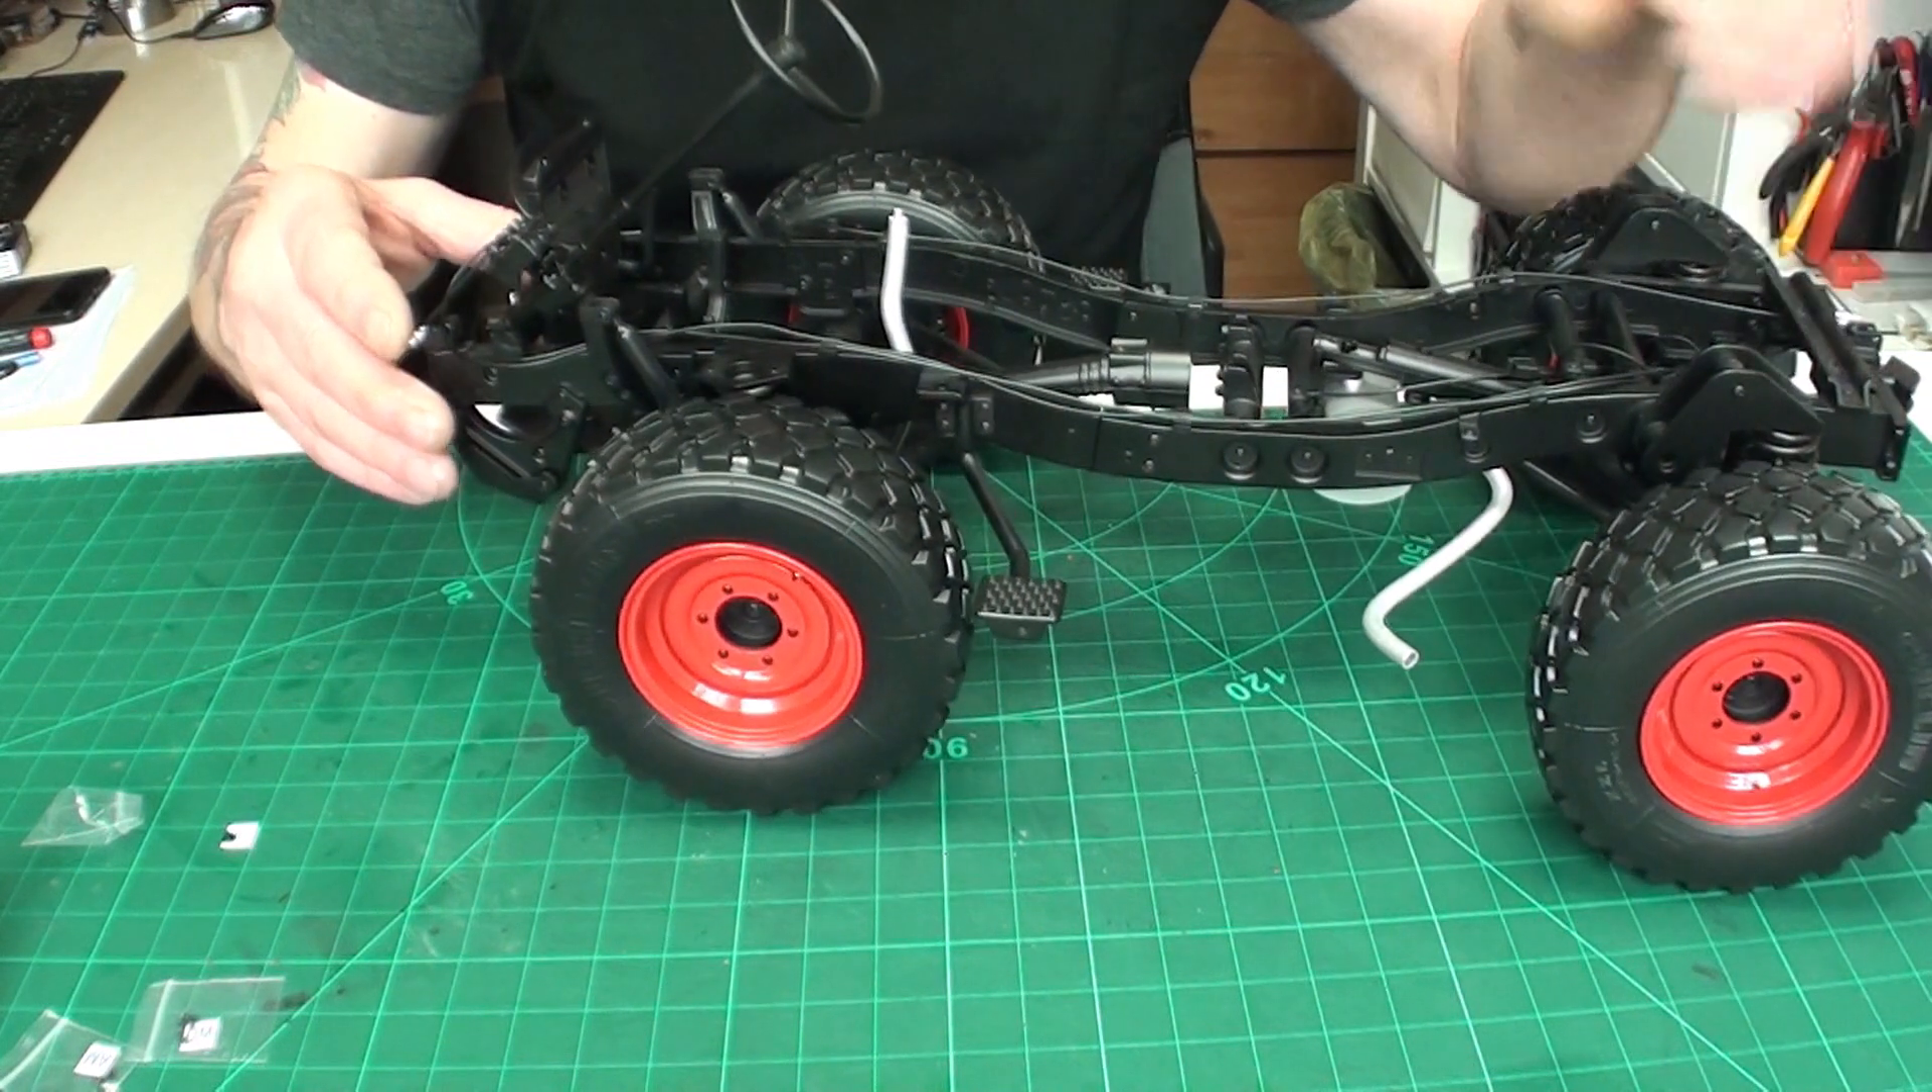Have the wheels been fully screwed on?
Yes.